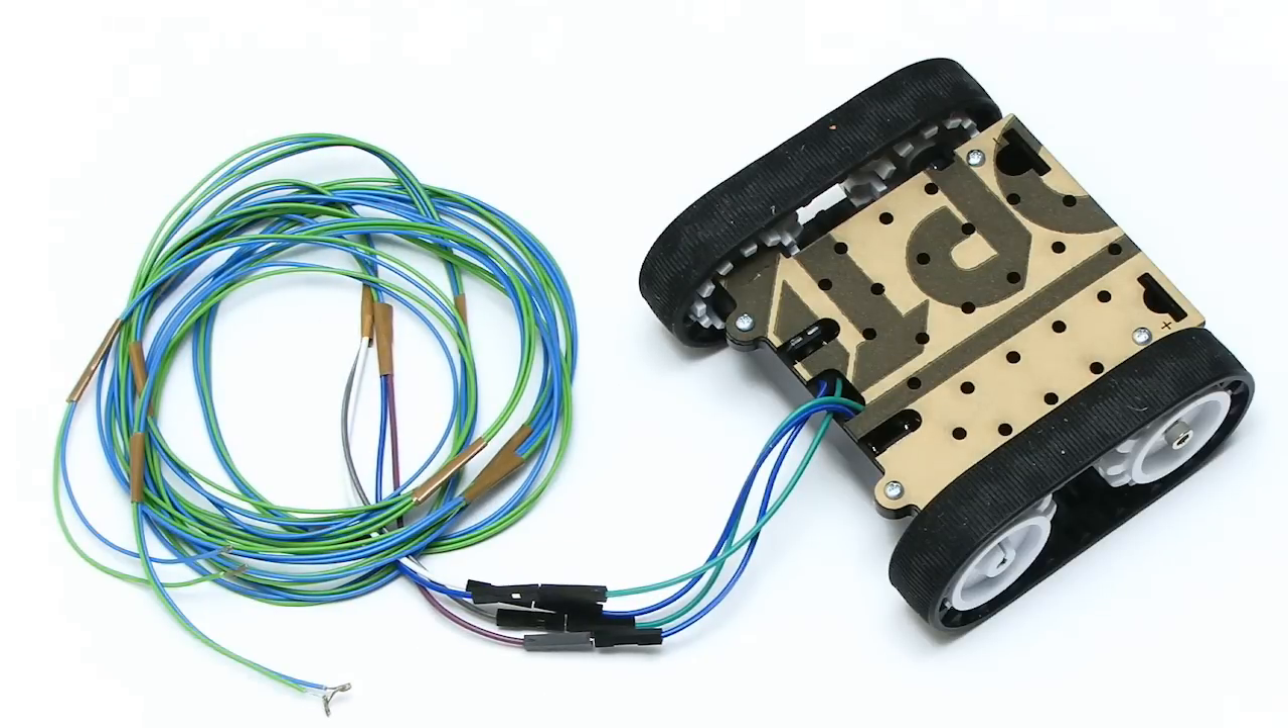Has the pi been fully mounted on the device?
No.